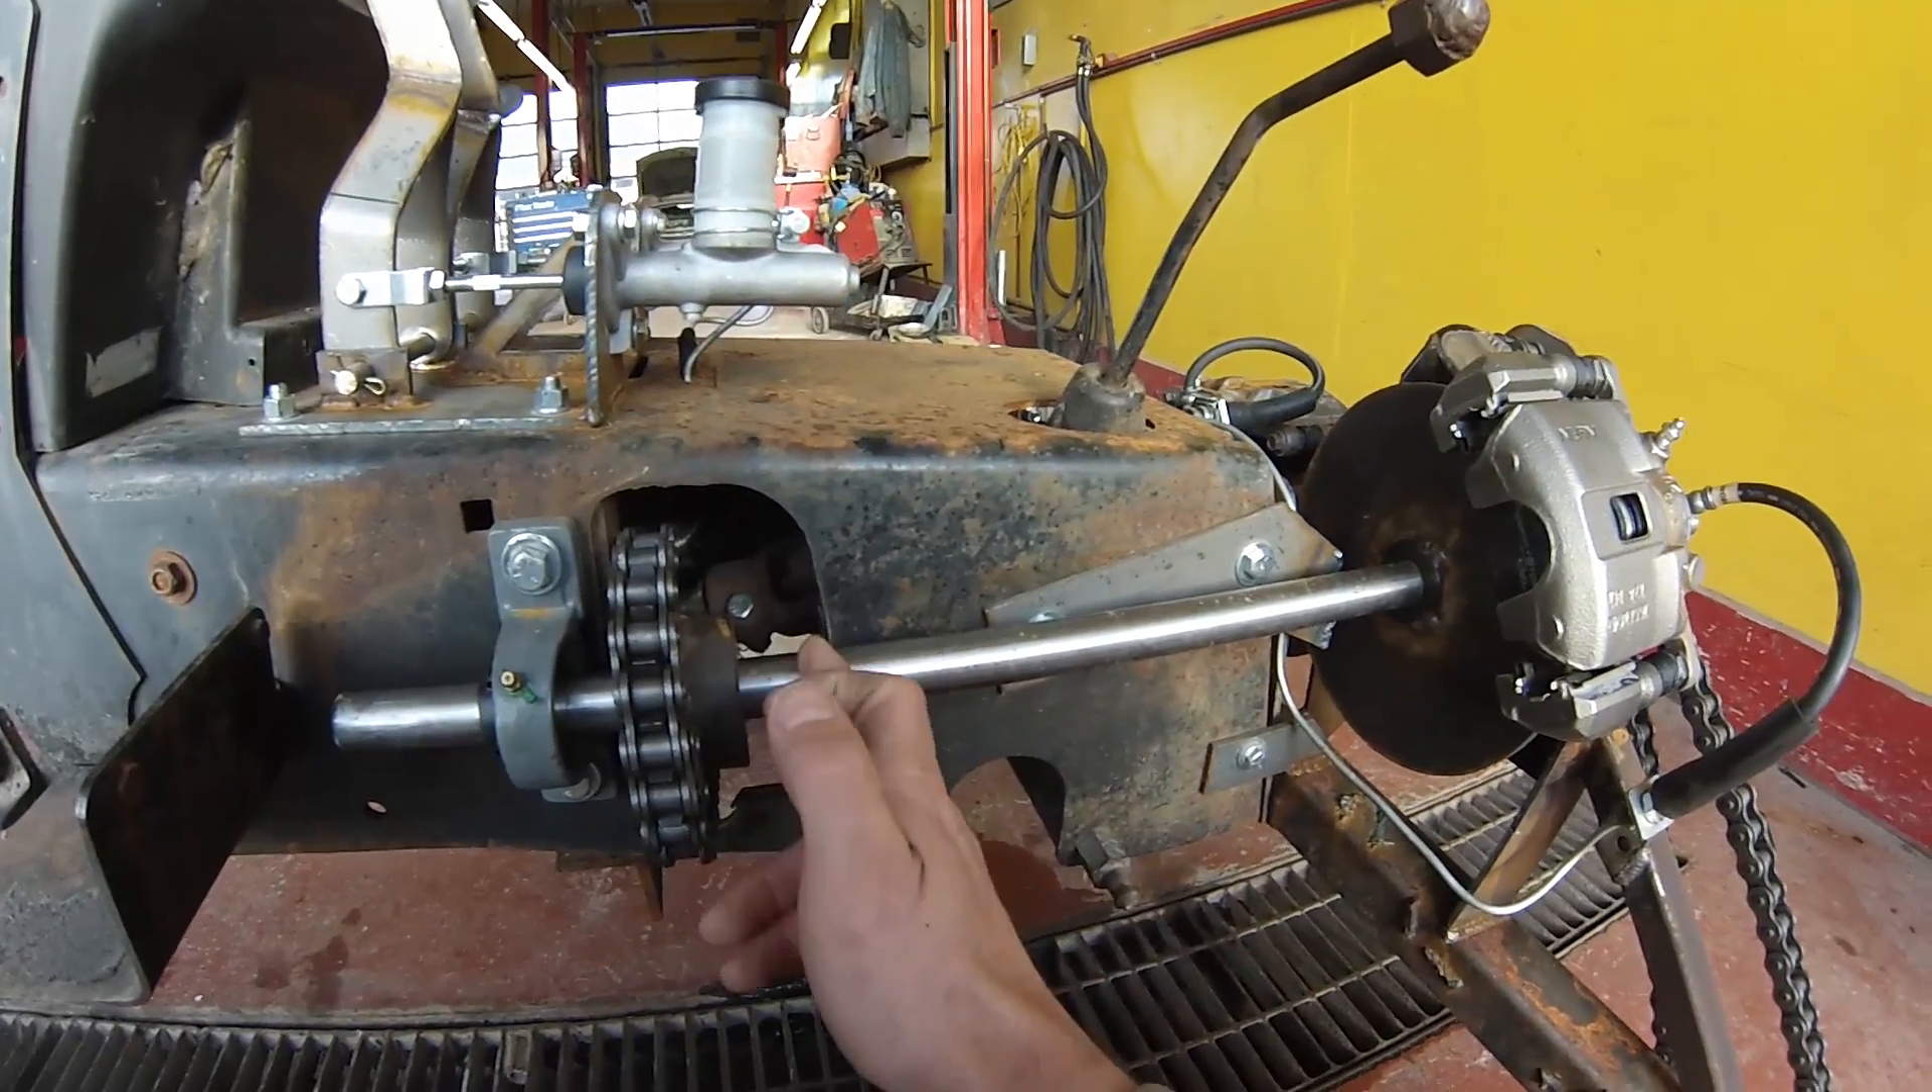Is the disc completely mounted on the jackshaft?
Yes.